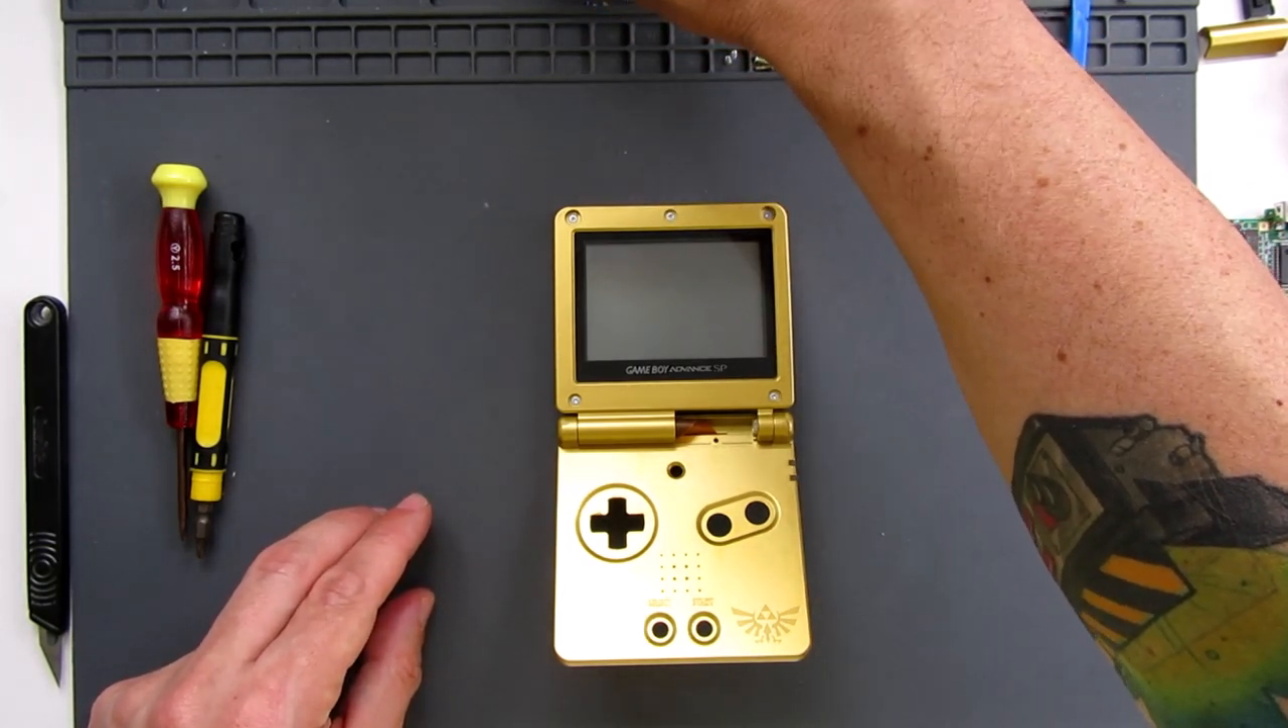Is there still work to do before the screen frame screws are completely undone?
Yes.